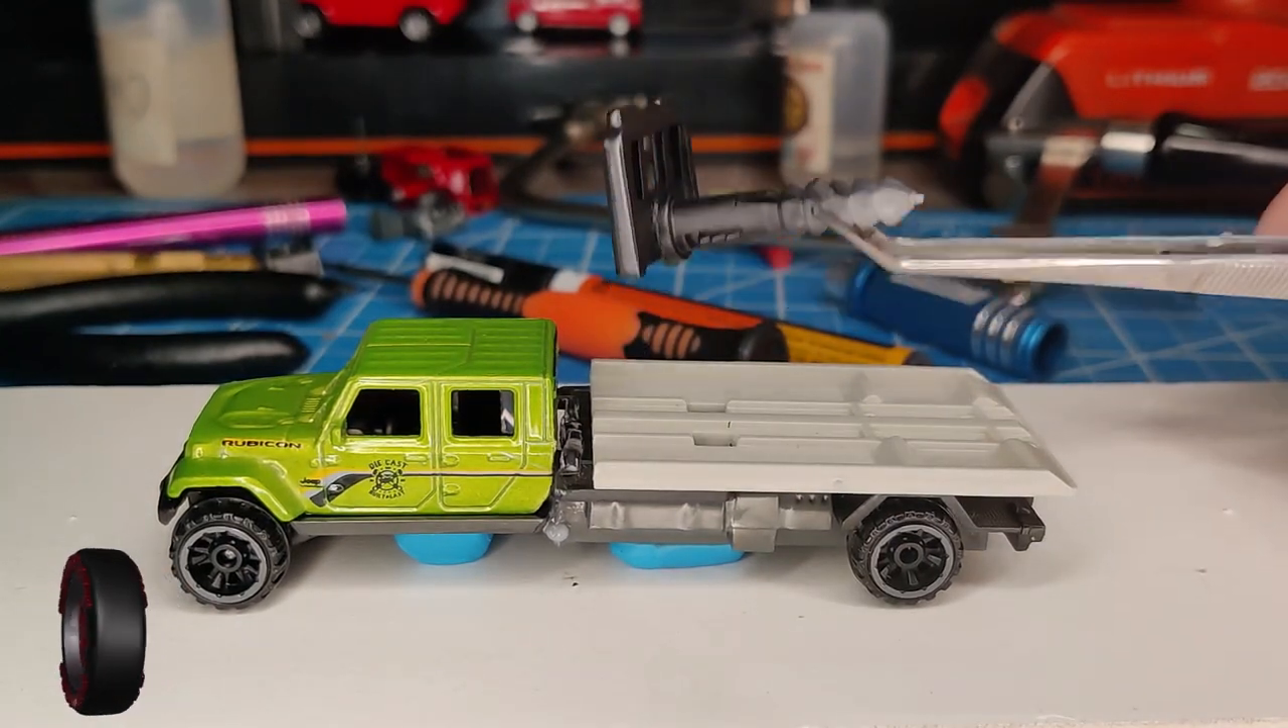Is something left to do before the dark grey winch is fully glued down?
Yes.